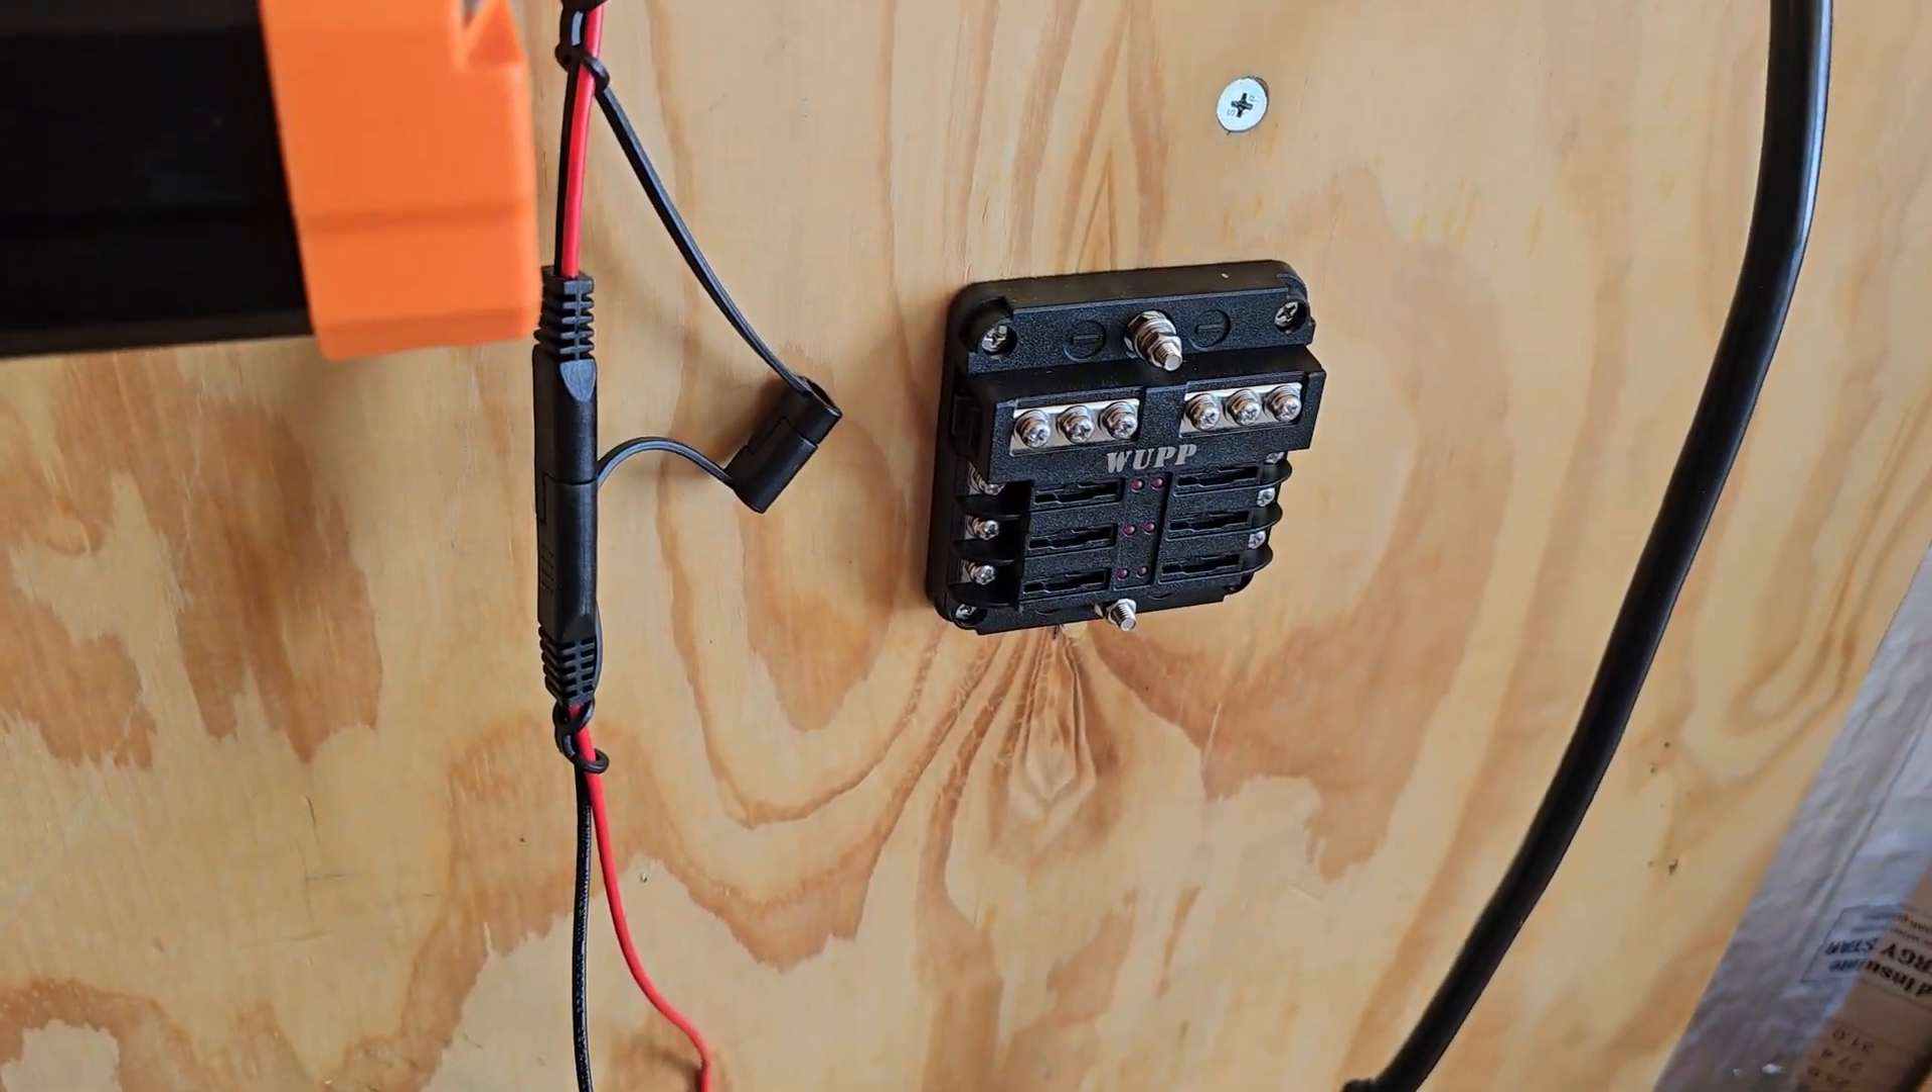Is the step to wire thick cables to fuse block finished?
No.